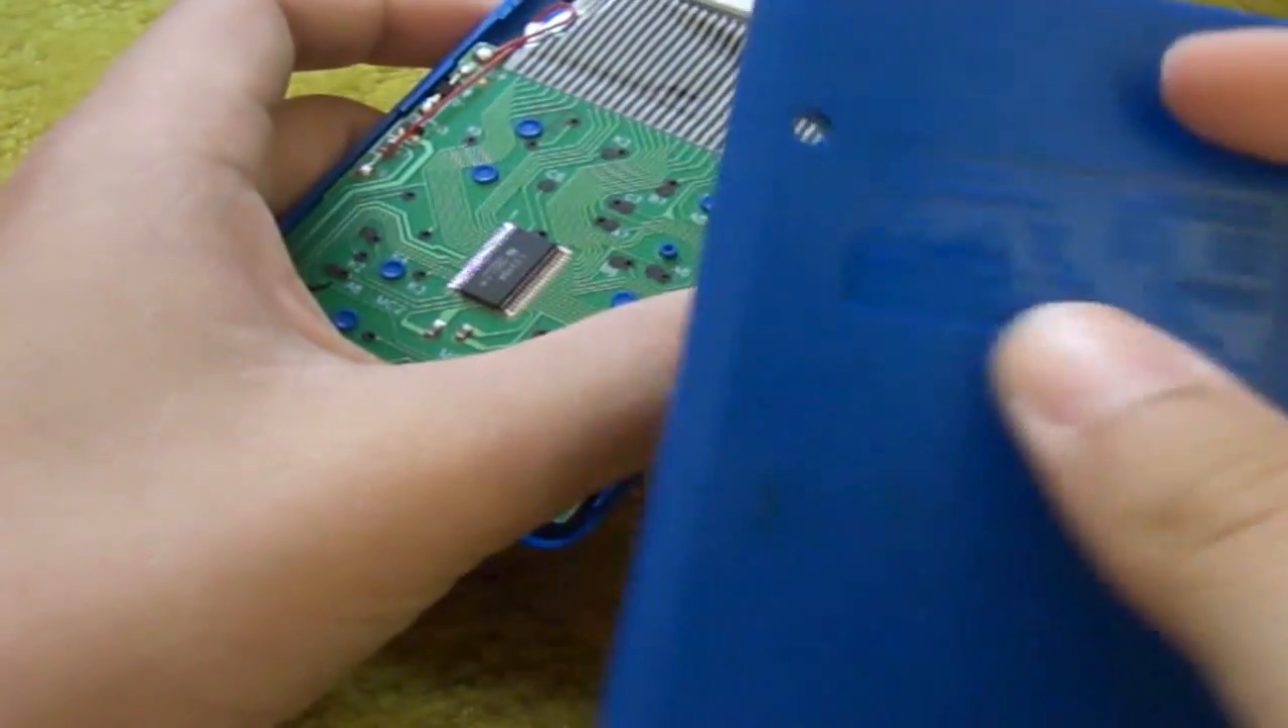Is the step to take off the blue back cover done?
Yes.